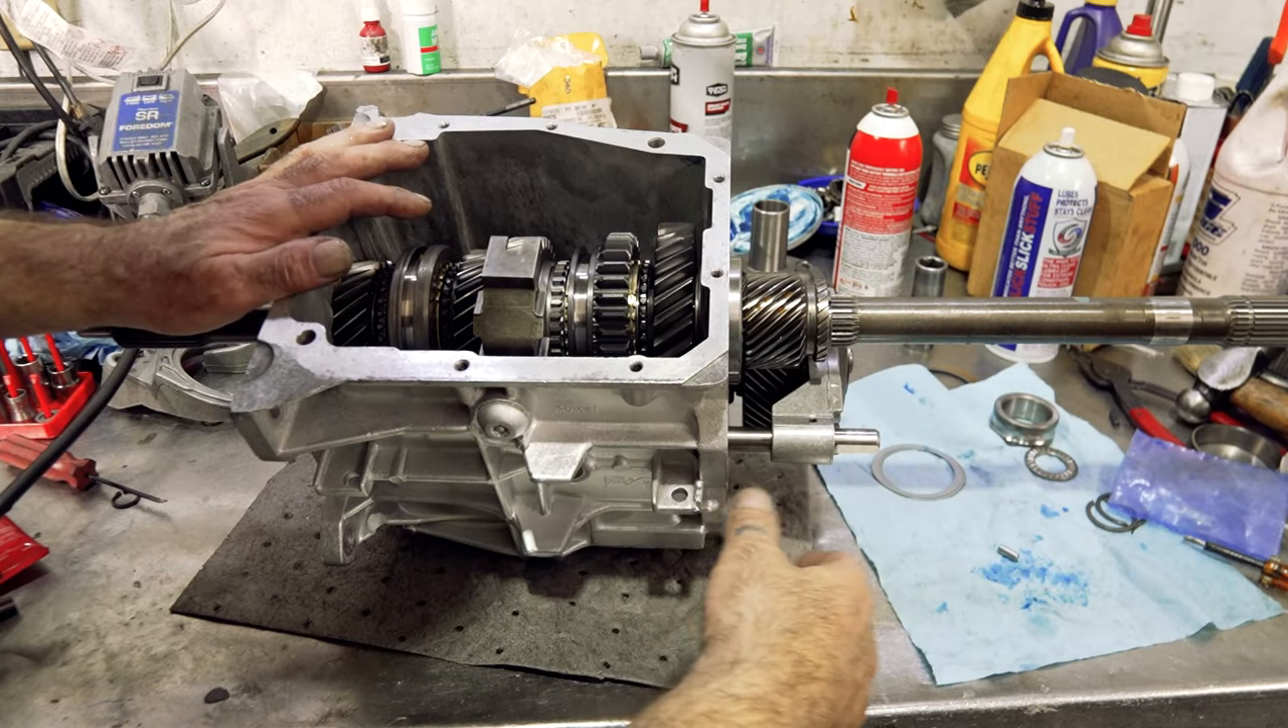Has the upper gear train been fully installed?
Yes.